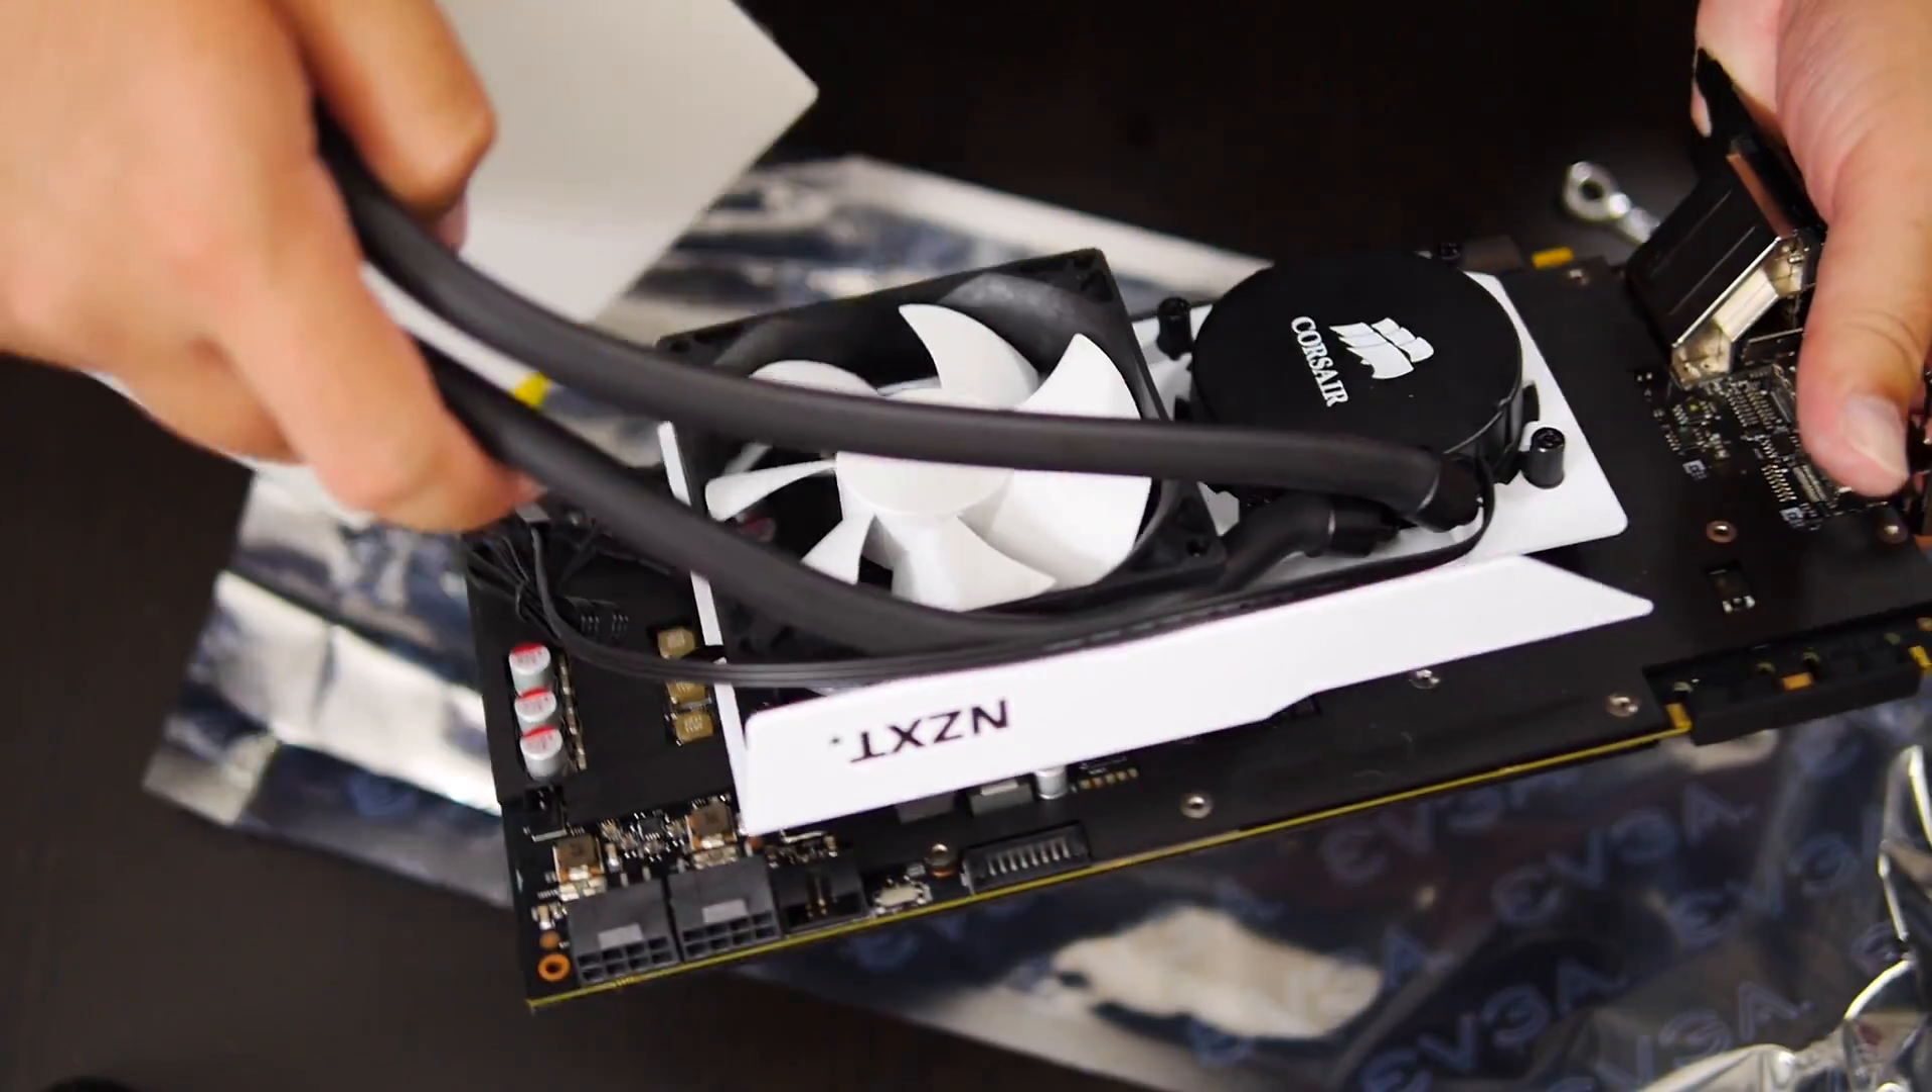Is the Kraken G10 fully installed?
Yes.